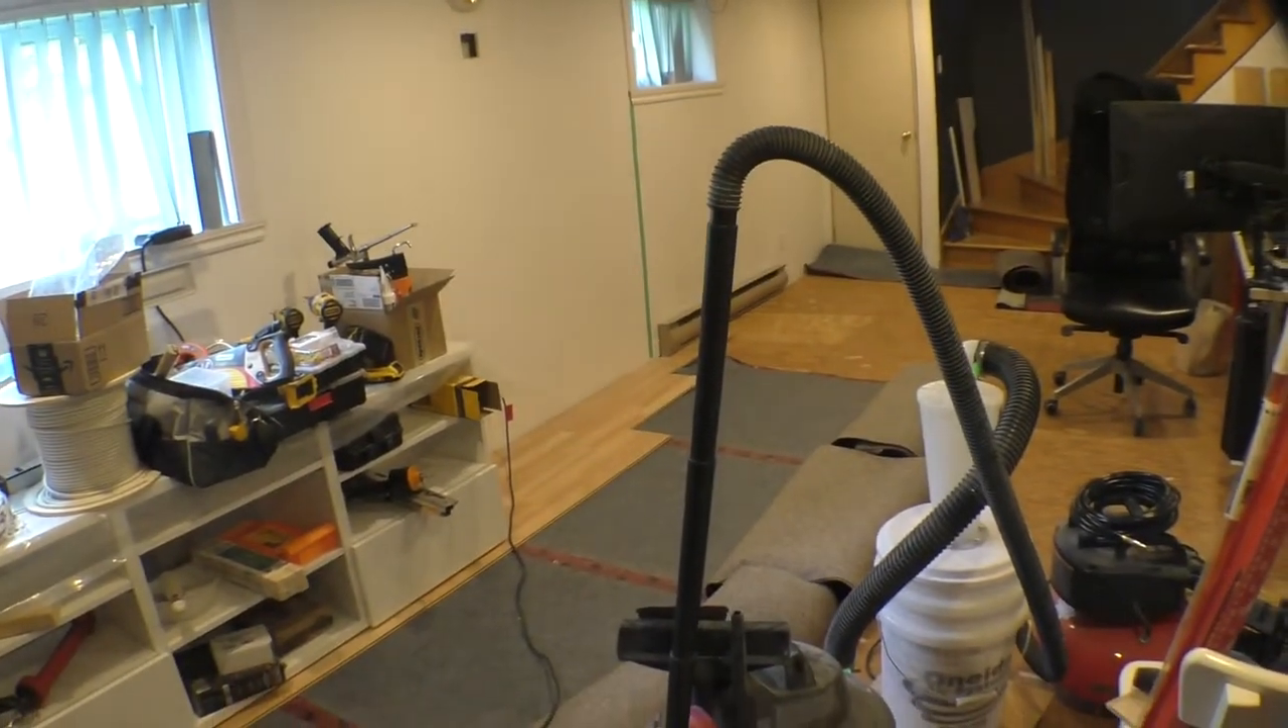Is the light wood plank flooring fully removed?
No.